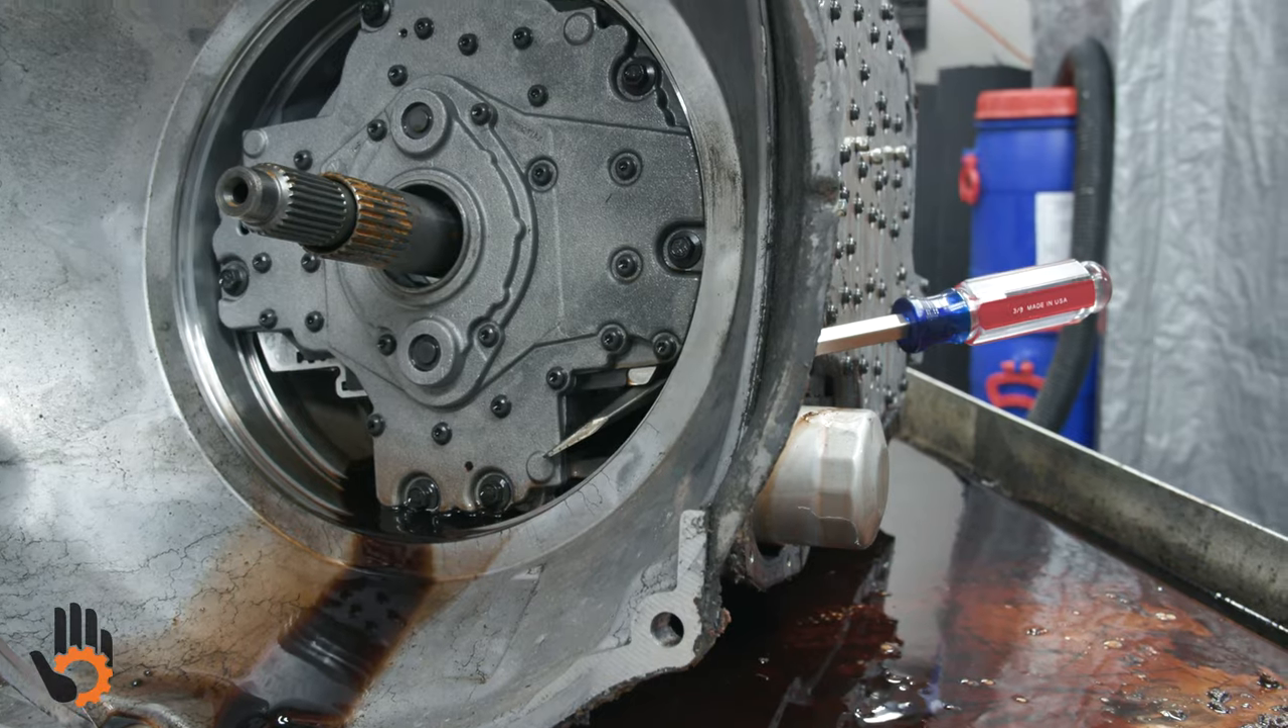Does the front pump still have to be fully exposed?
No.